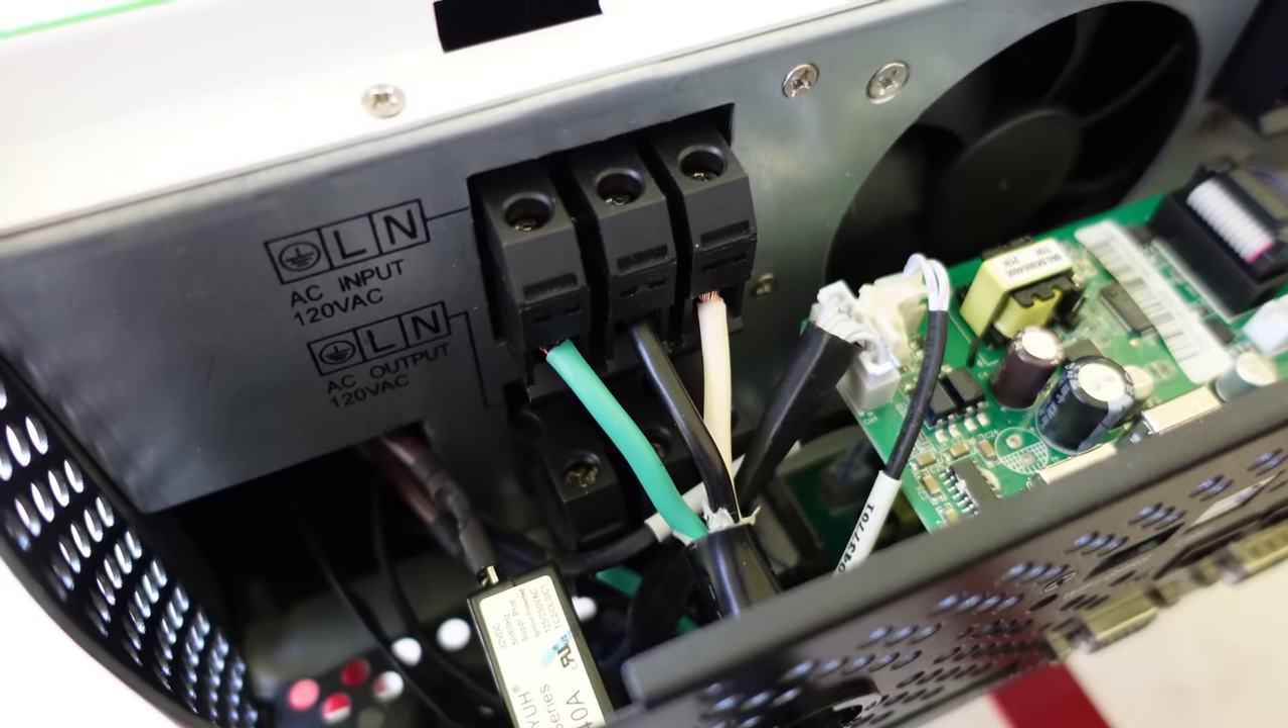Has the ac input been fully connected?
Yes.